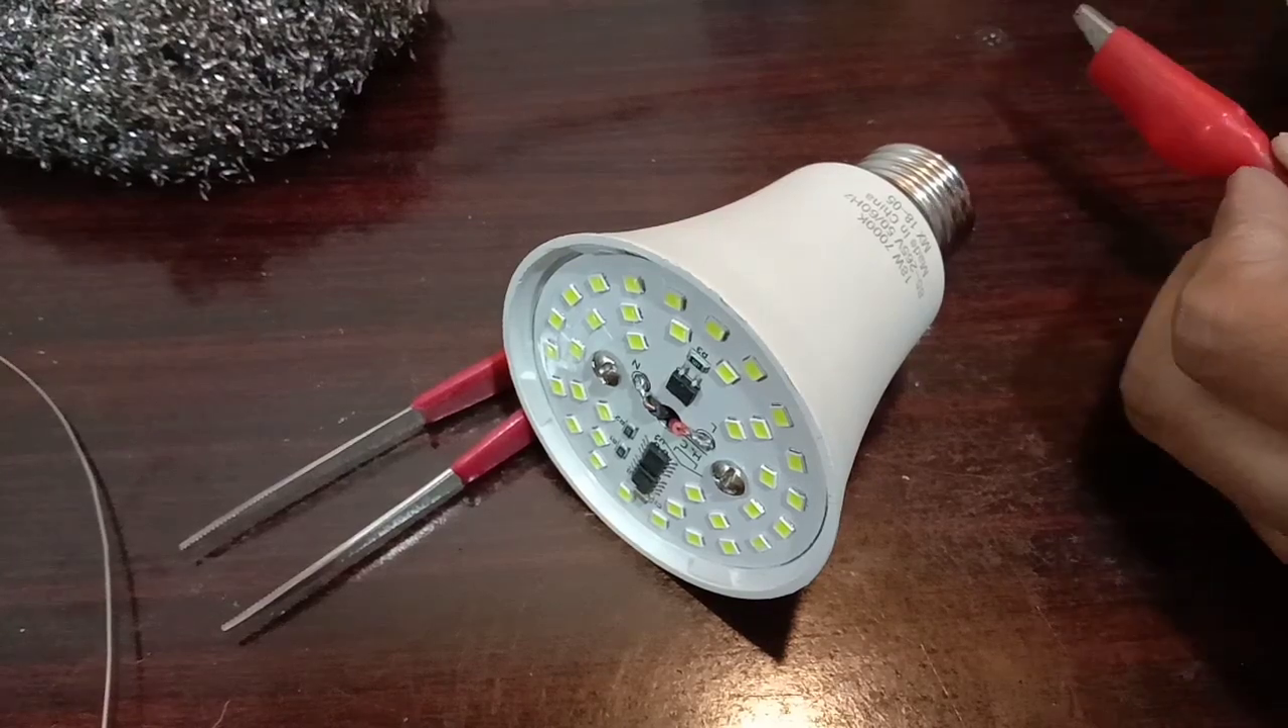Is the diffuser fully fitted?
No.